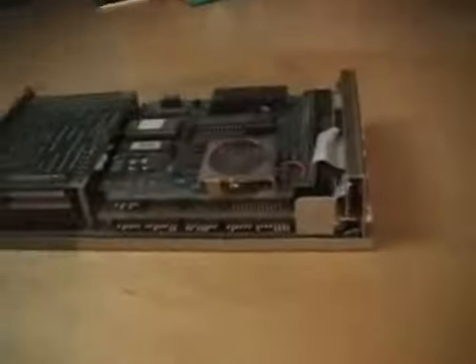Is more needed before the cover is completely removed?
No.